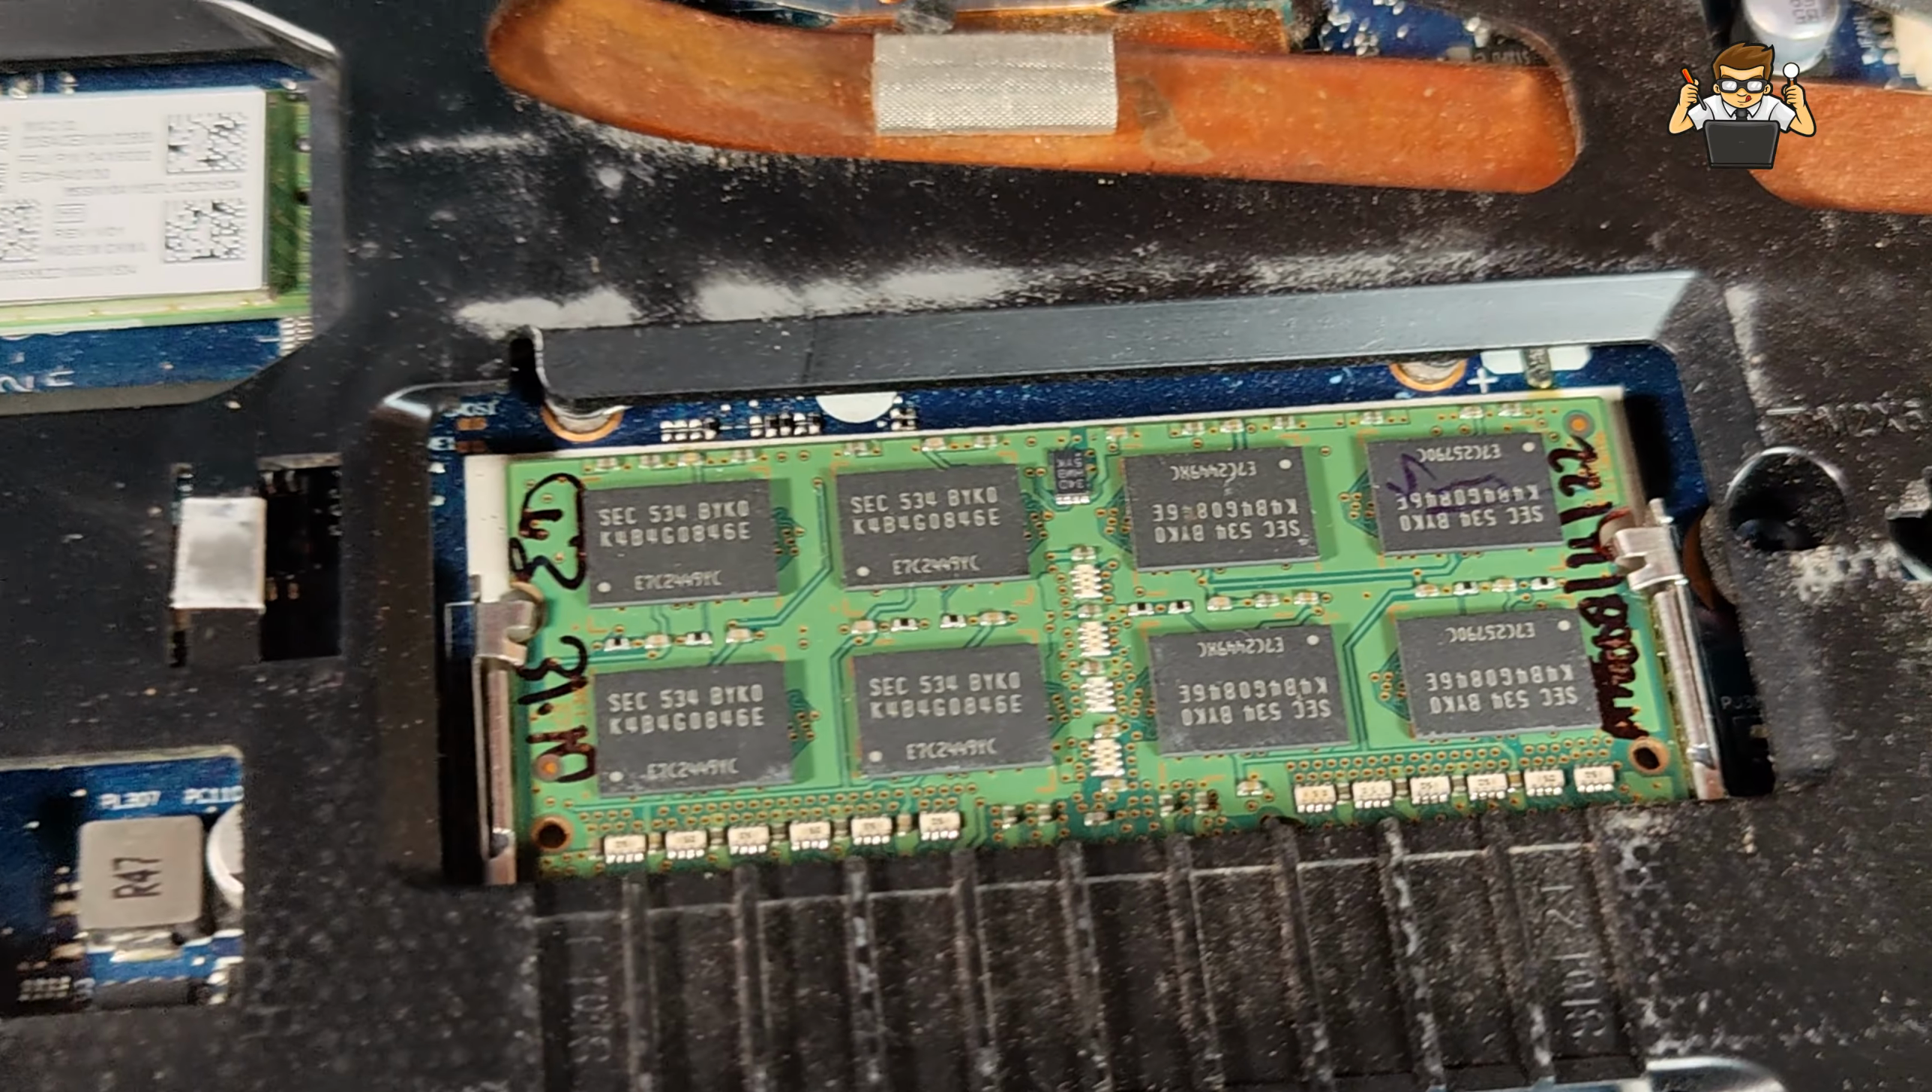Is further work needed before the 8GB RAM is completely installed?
No.